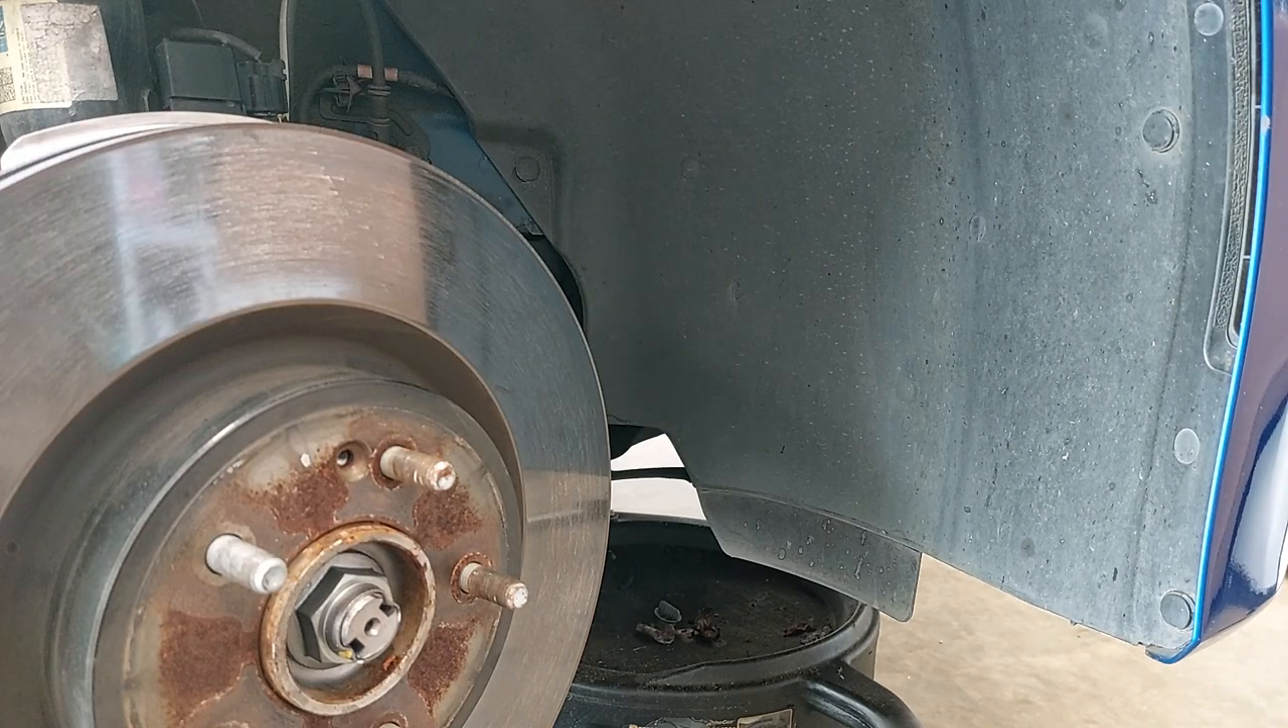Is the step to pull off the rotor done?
No.